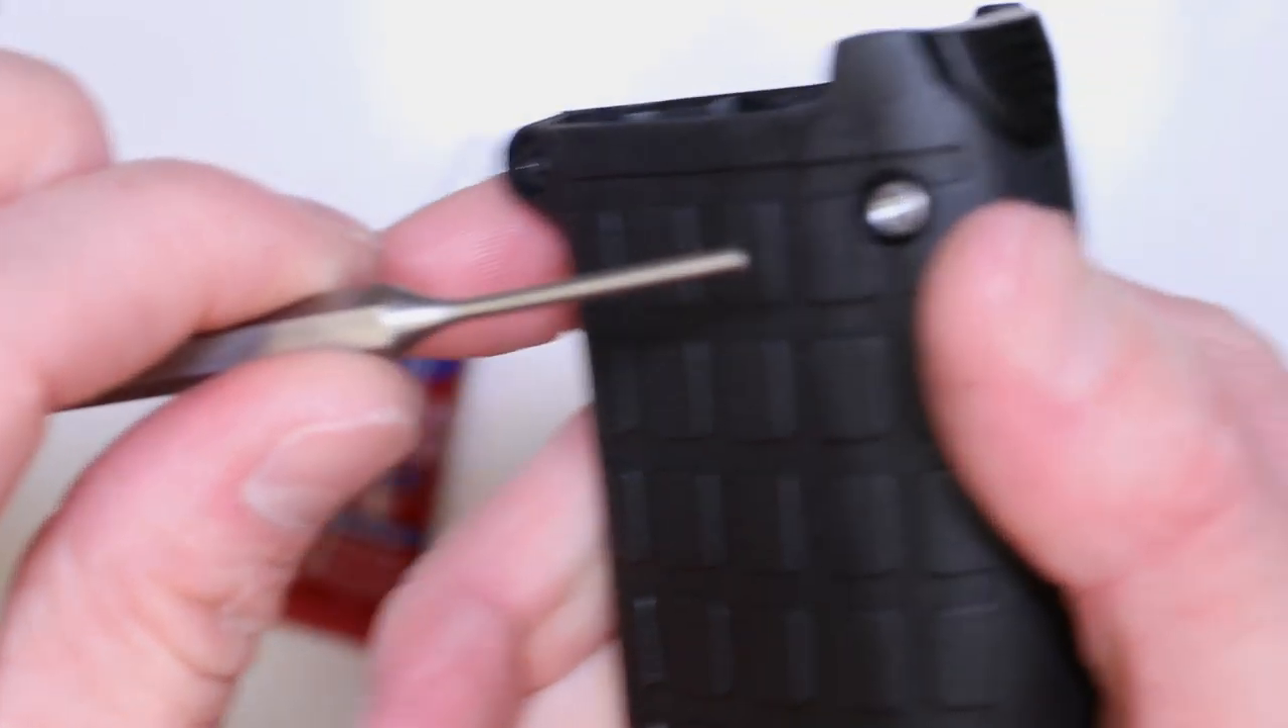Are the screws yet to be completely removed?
Yes.